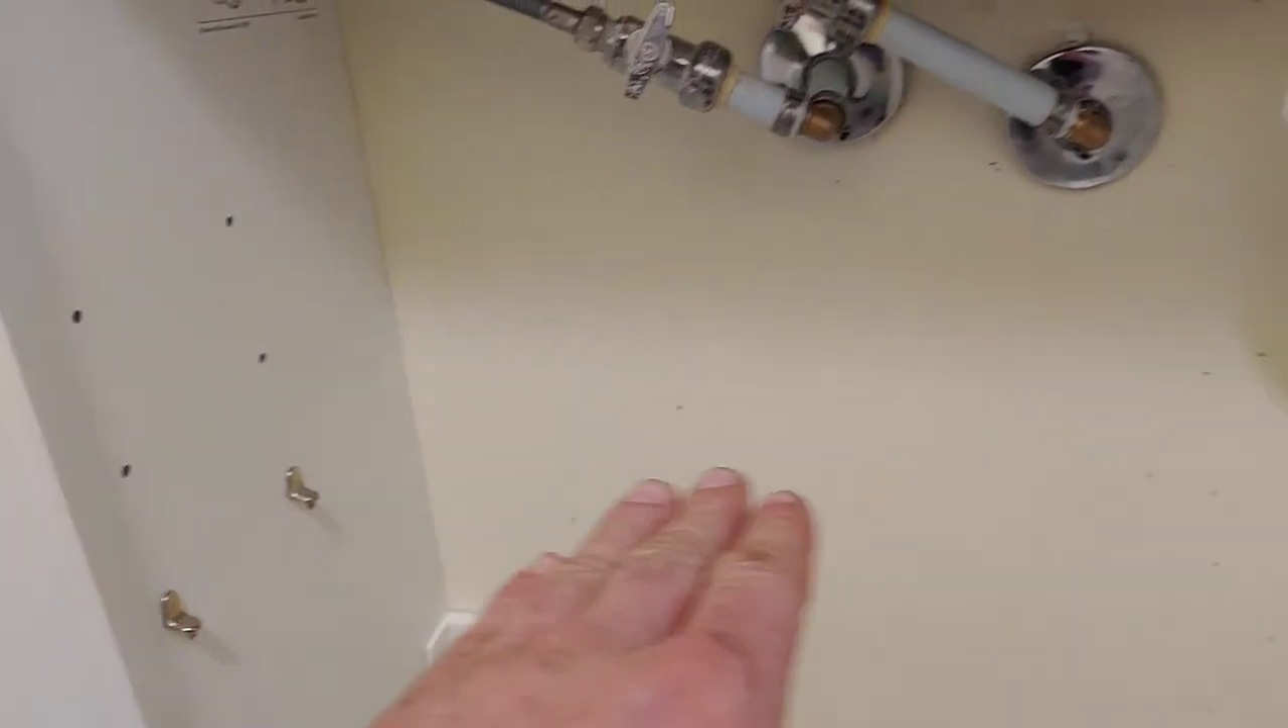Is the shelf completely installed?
No.